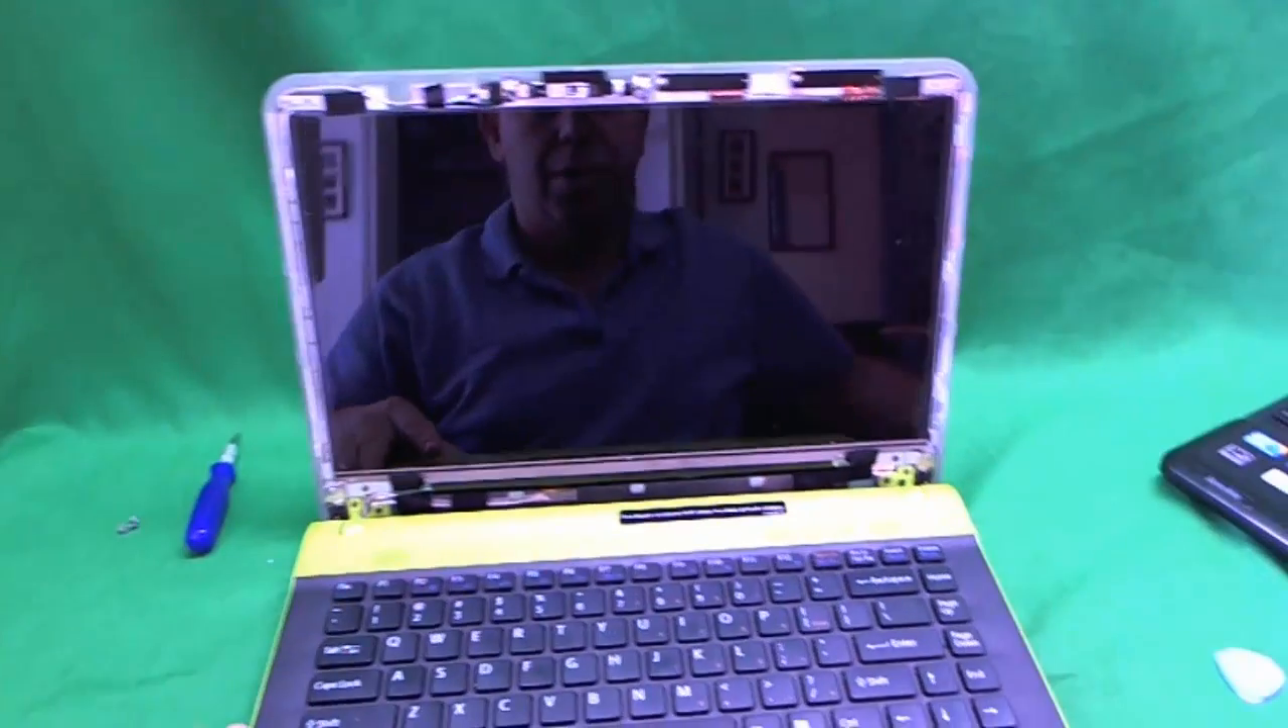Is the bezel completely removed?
Yes.